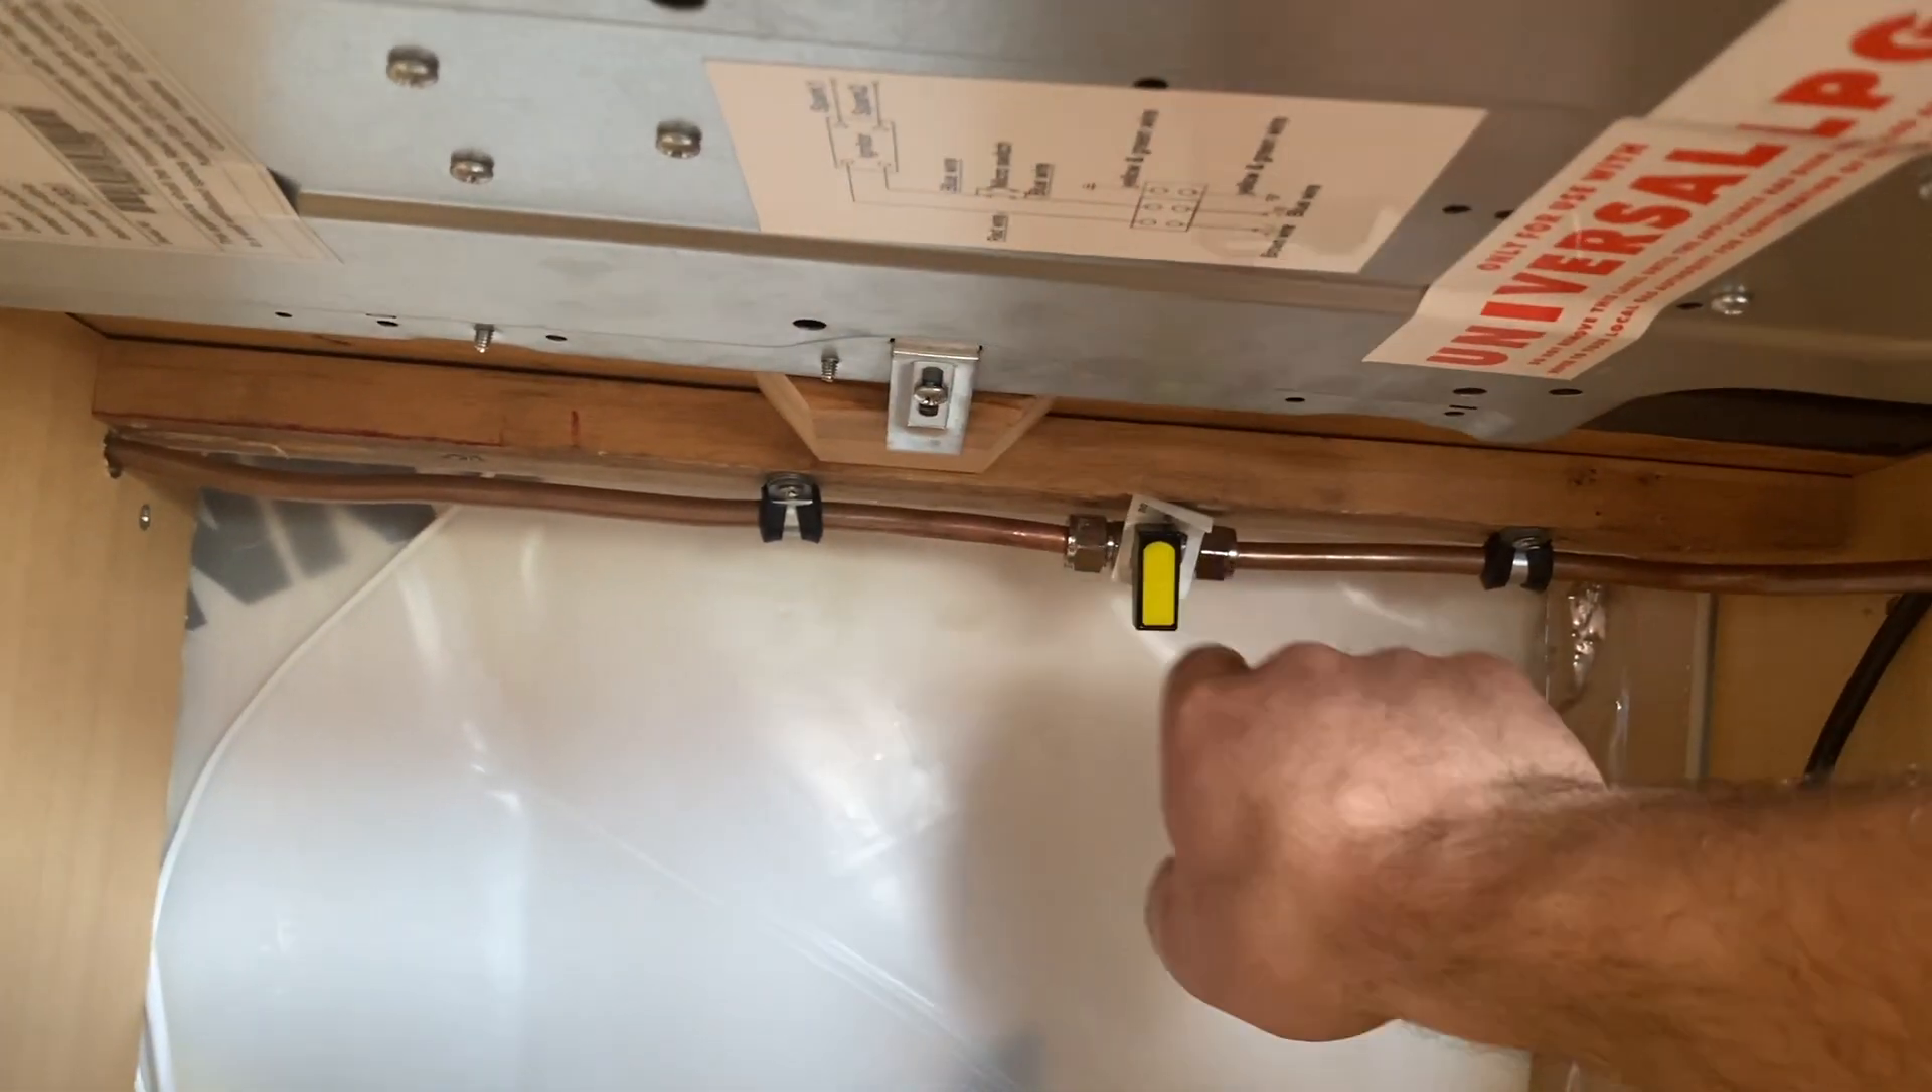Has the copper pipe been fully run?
Yes.